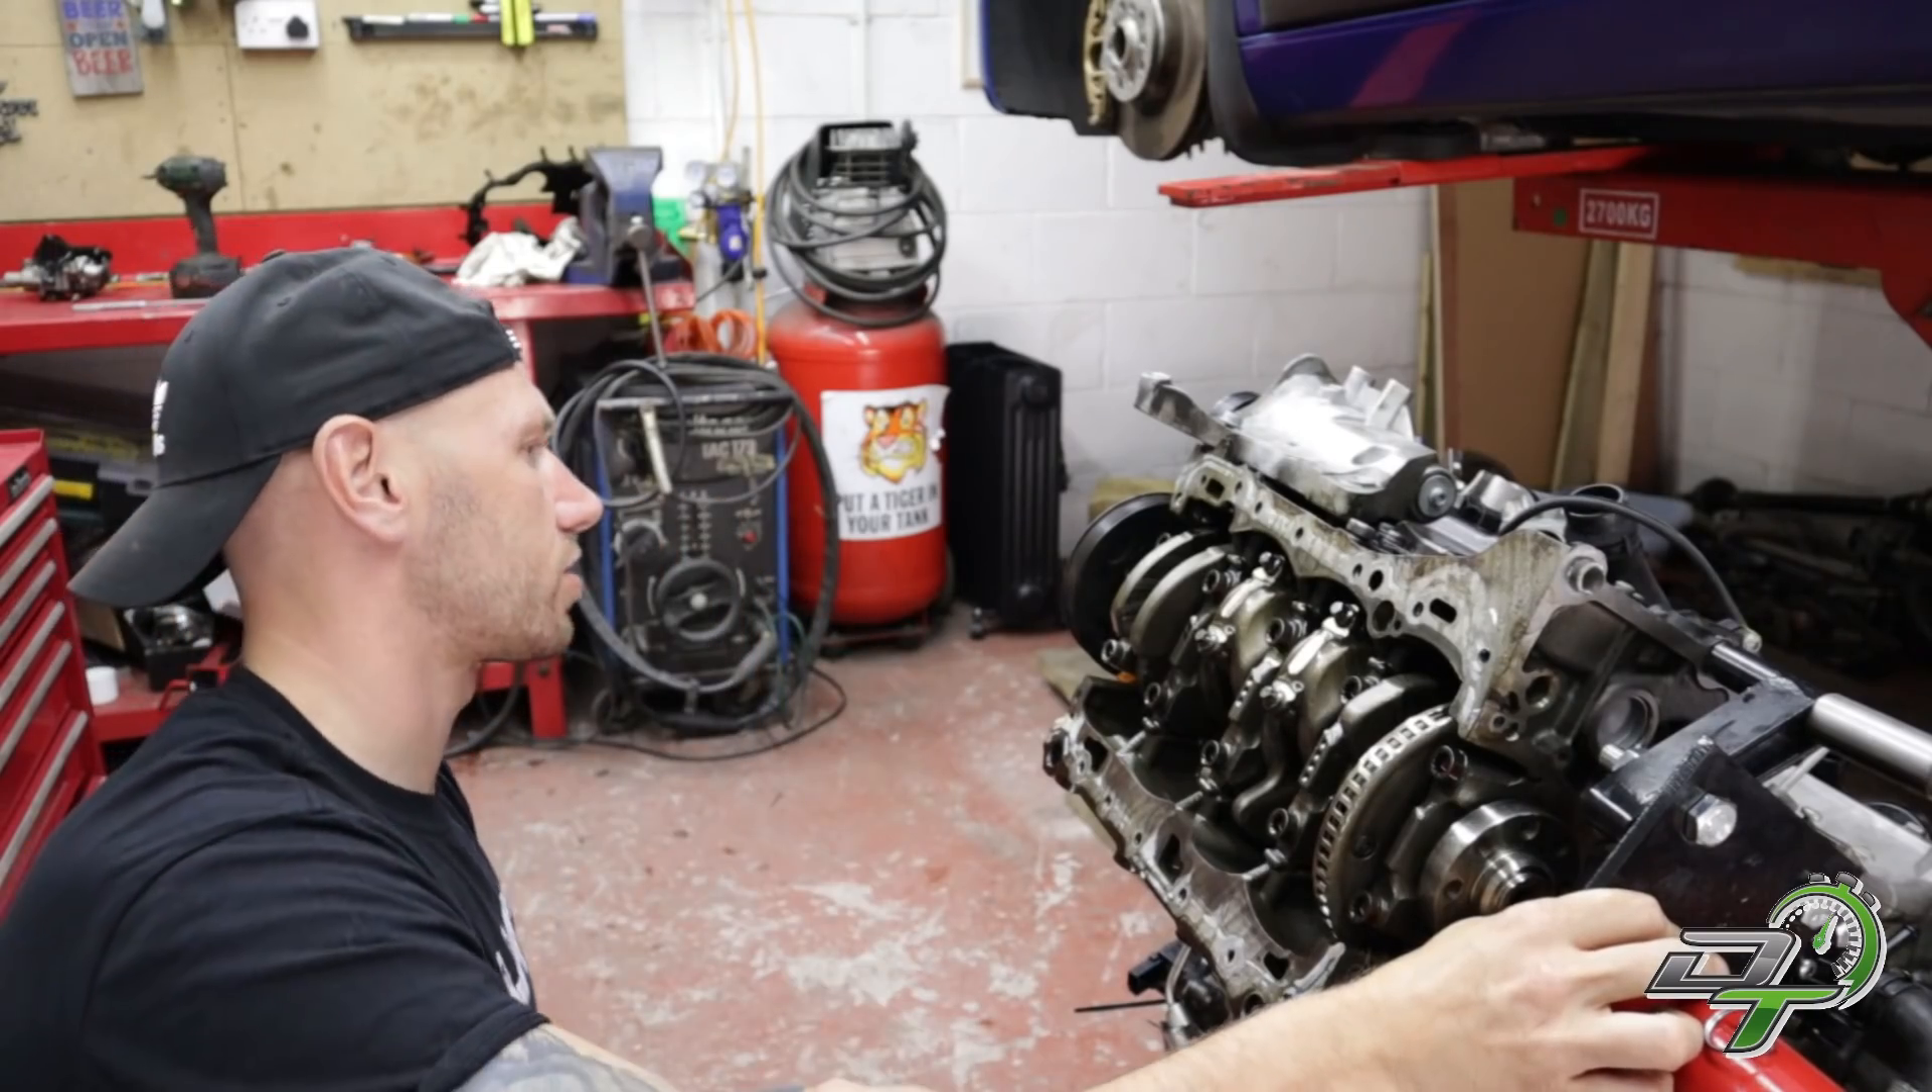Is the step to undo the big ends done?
No.